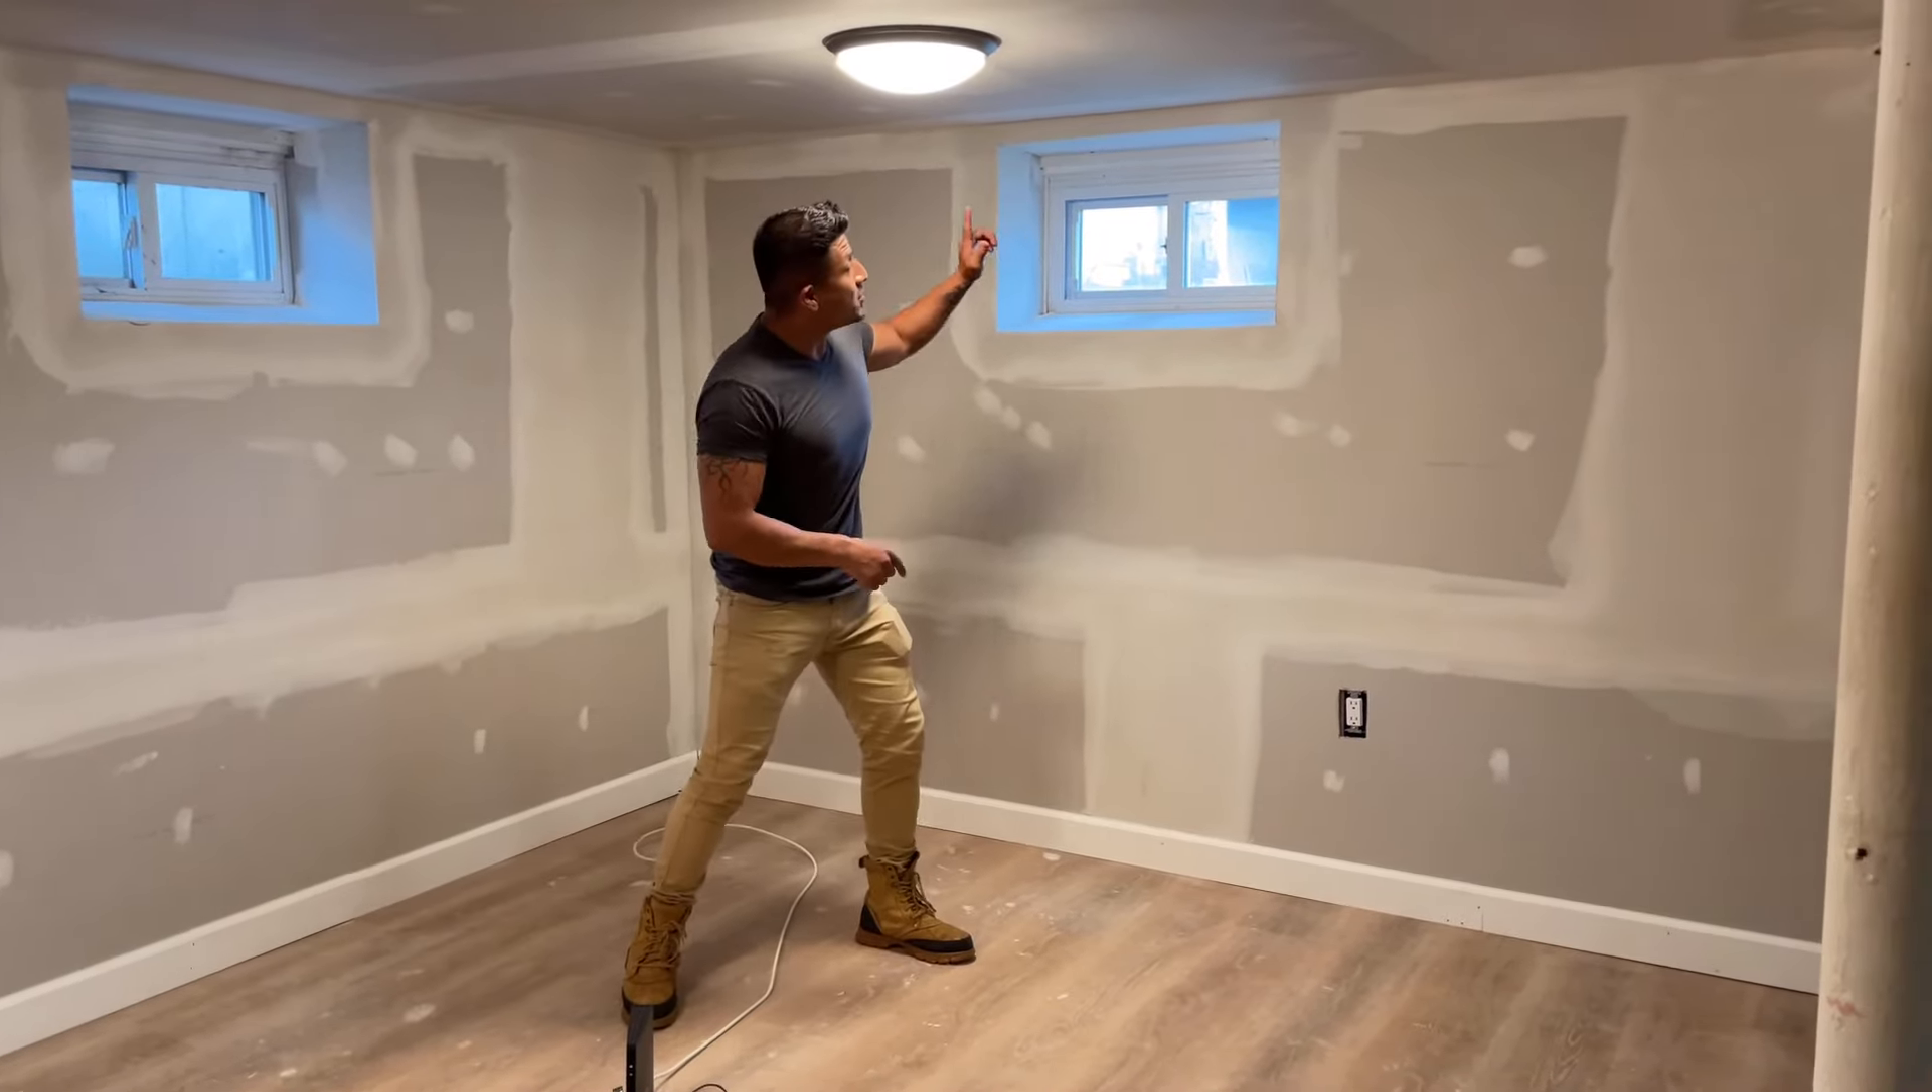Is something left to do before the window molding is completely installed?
Yes.